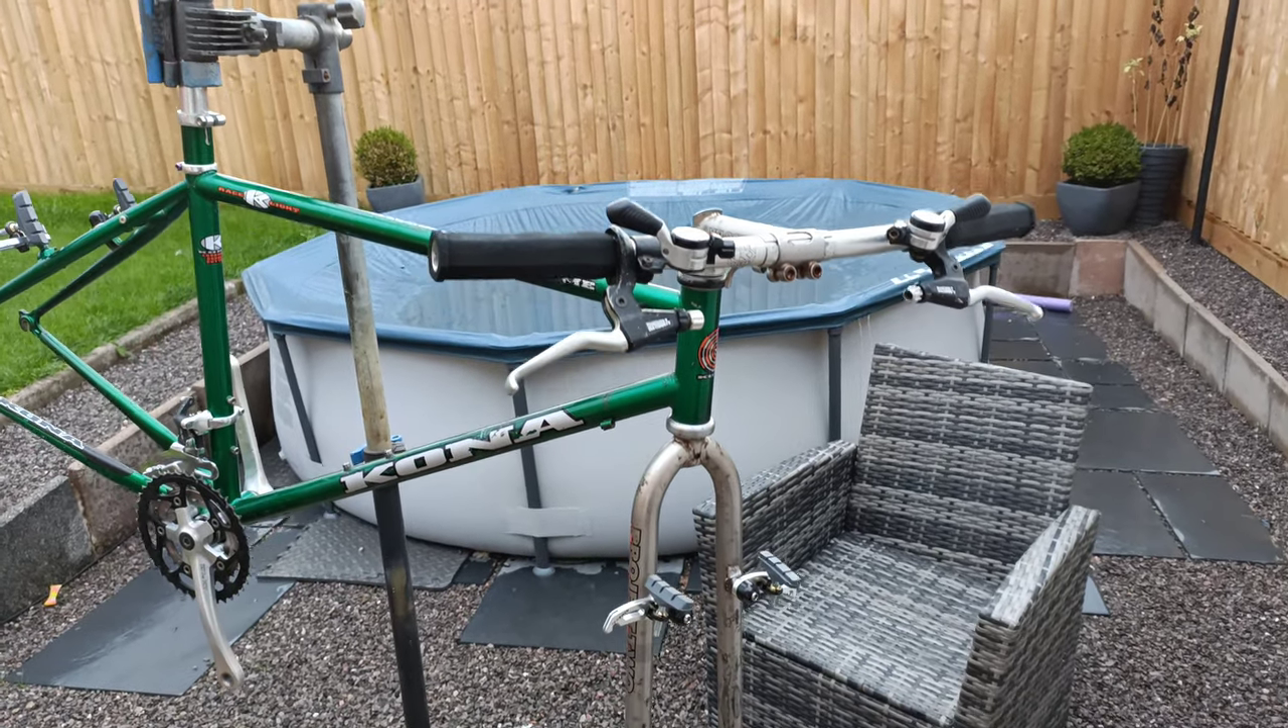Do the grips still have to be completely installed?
No.